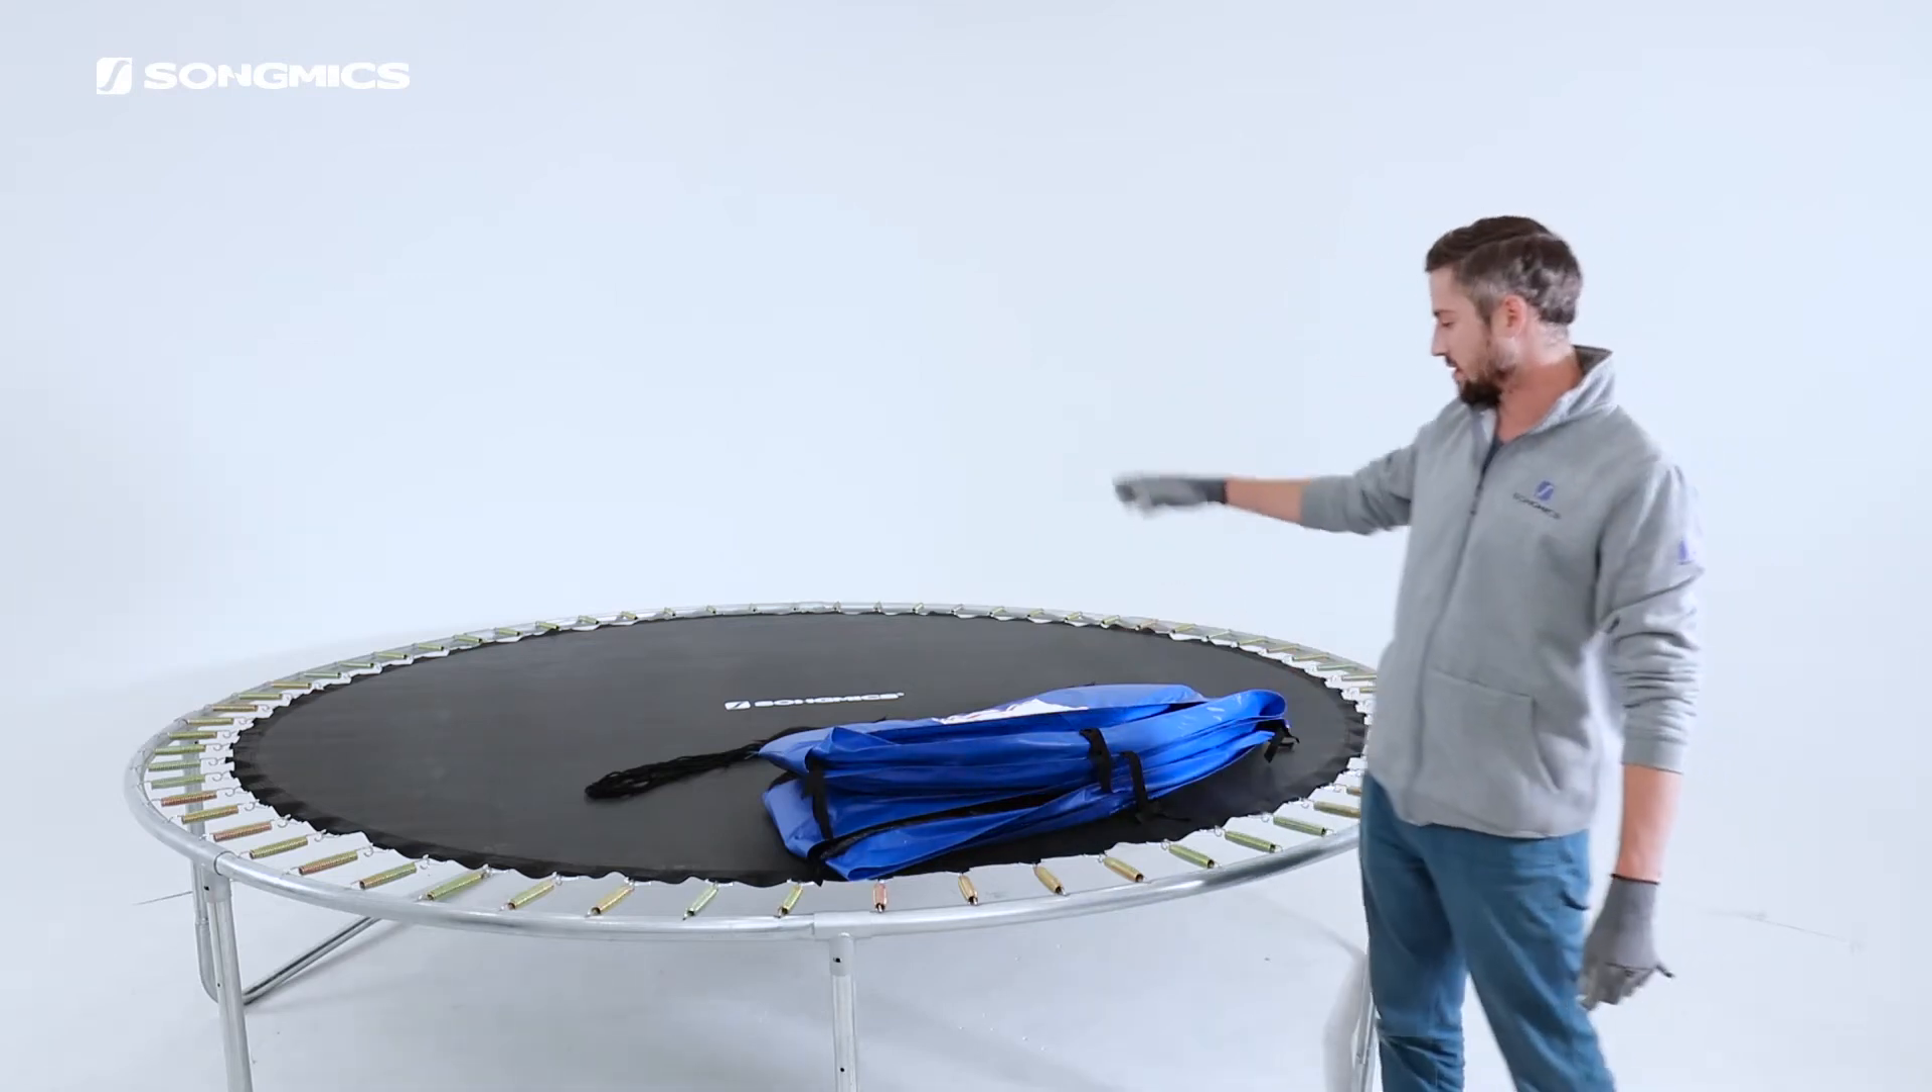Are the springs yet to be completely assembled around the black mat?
No.